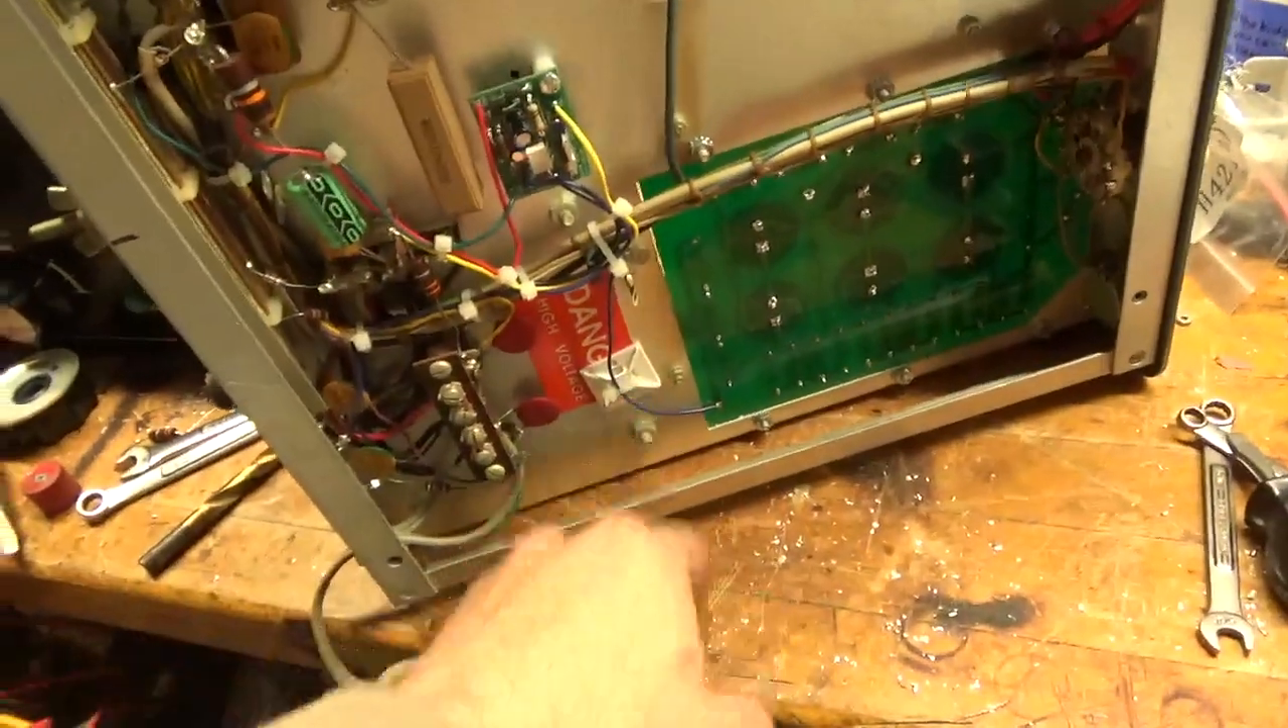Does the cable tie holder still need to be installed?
No.